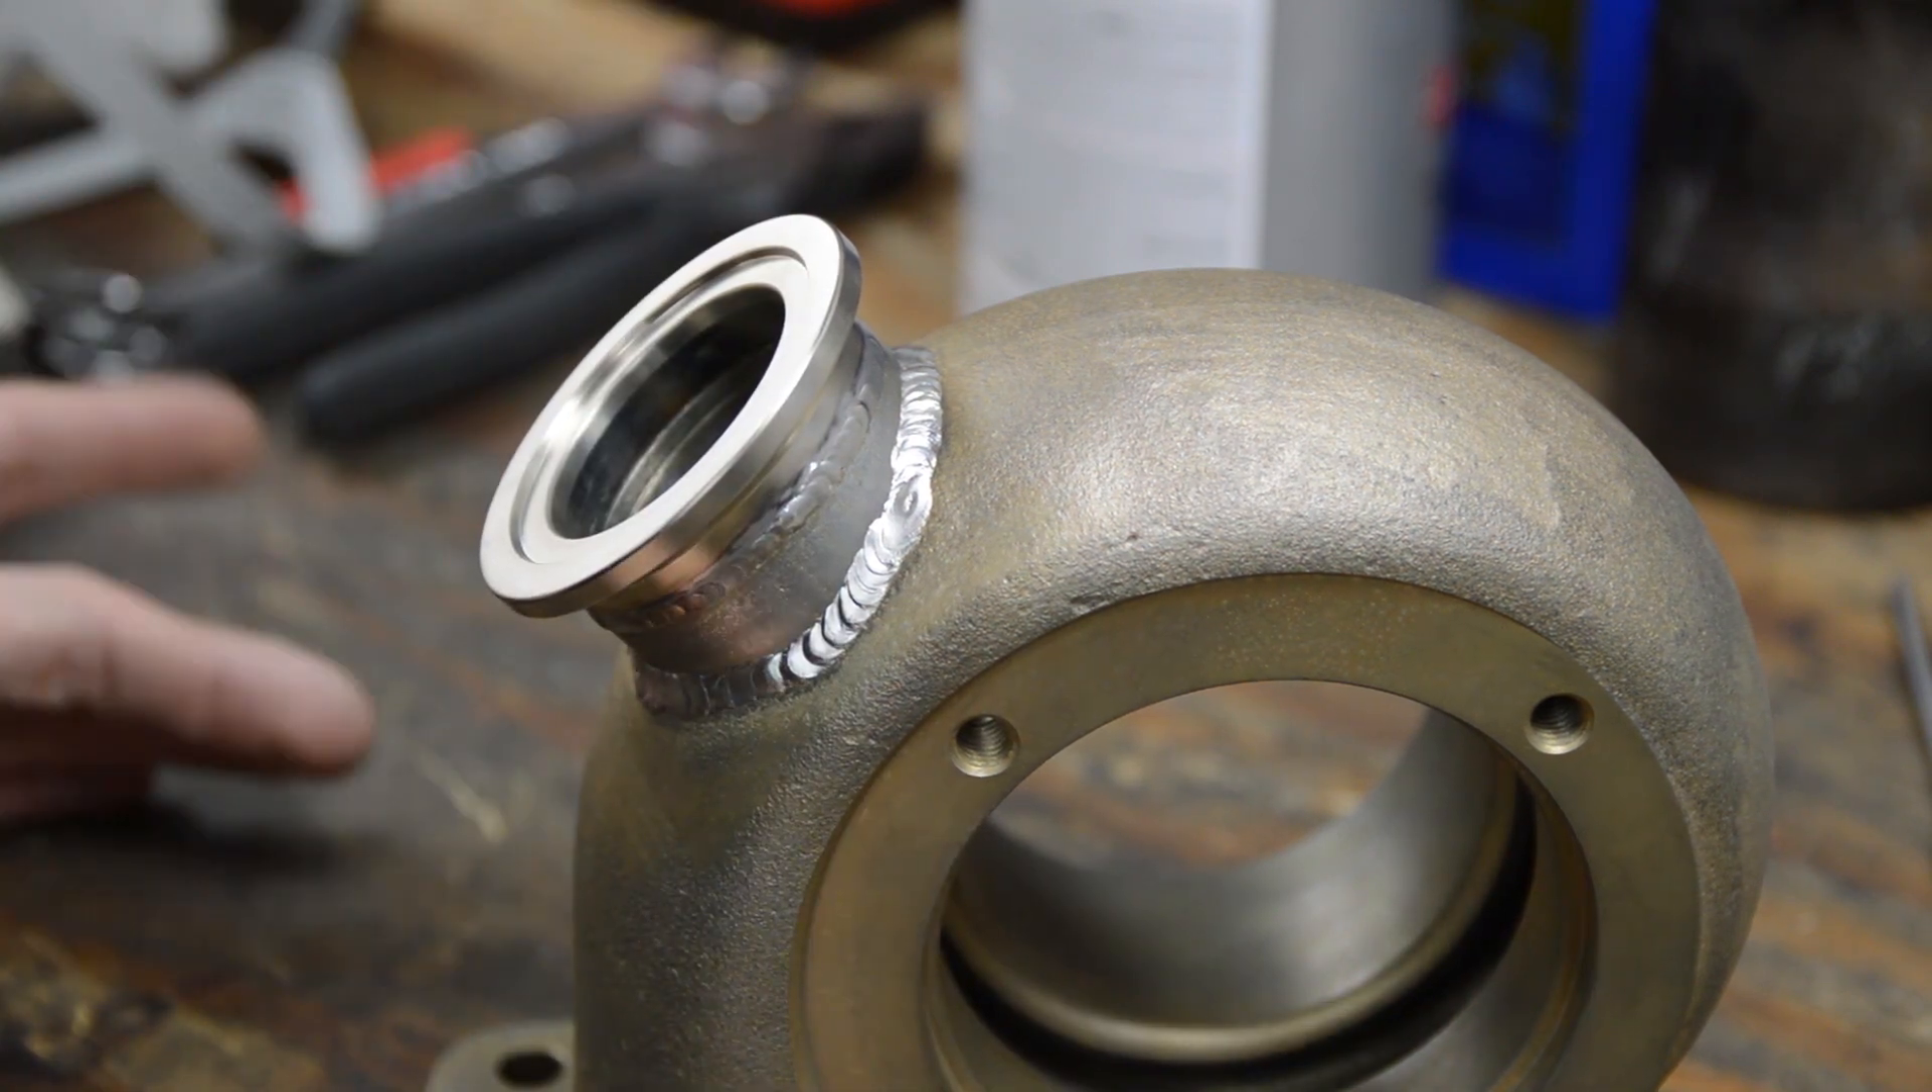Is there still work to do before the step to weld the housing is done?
No.